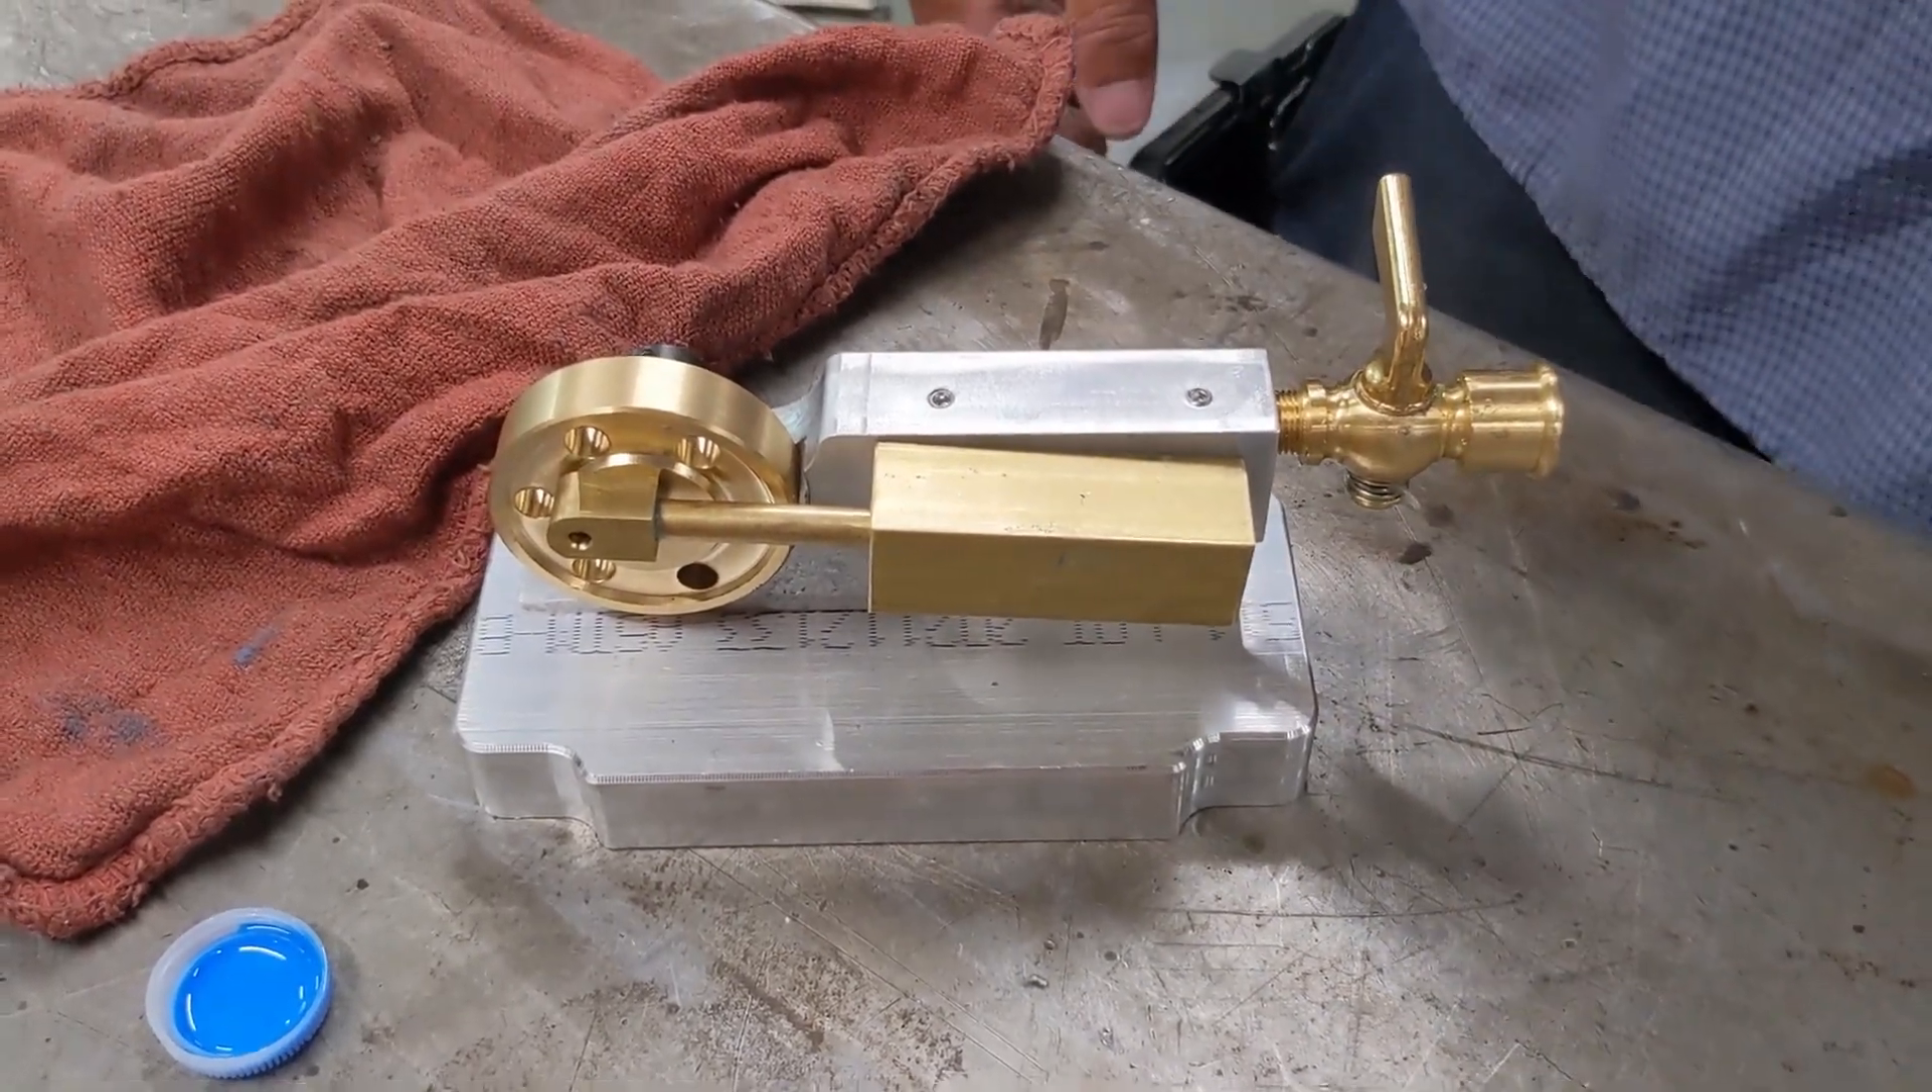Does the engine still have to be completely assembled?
No.